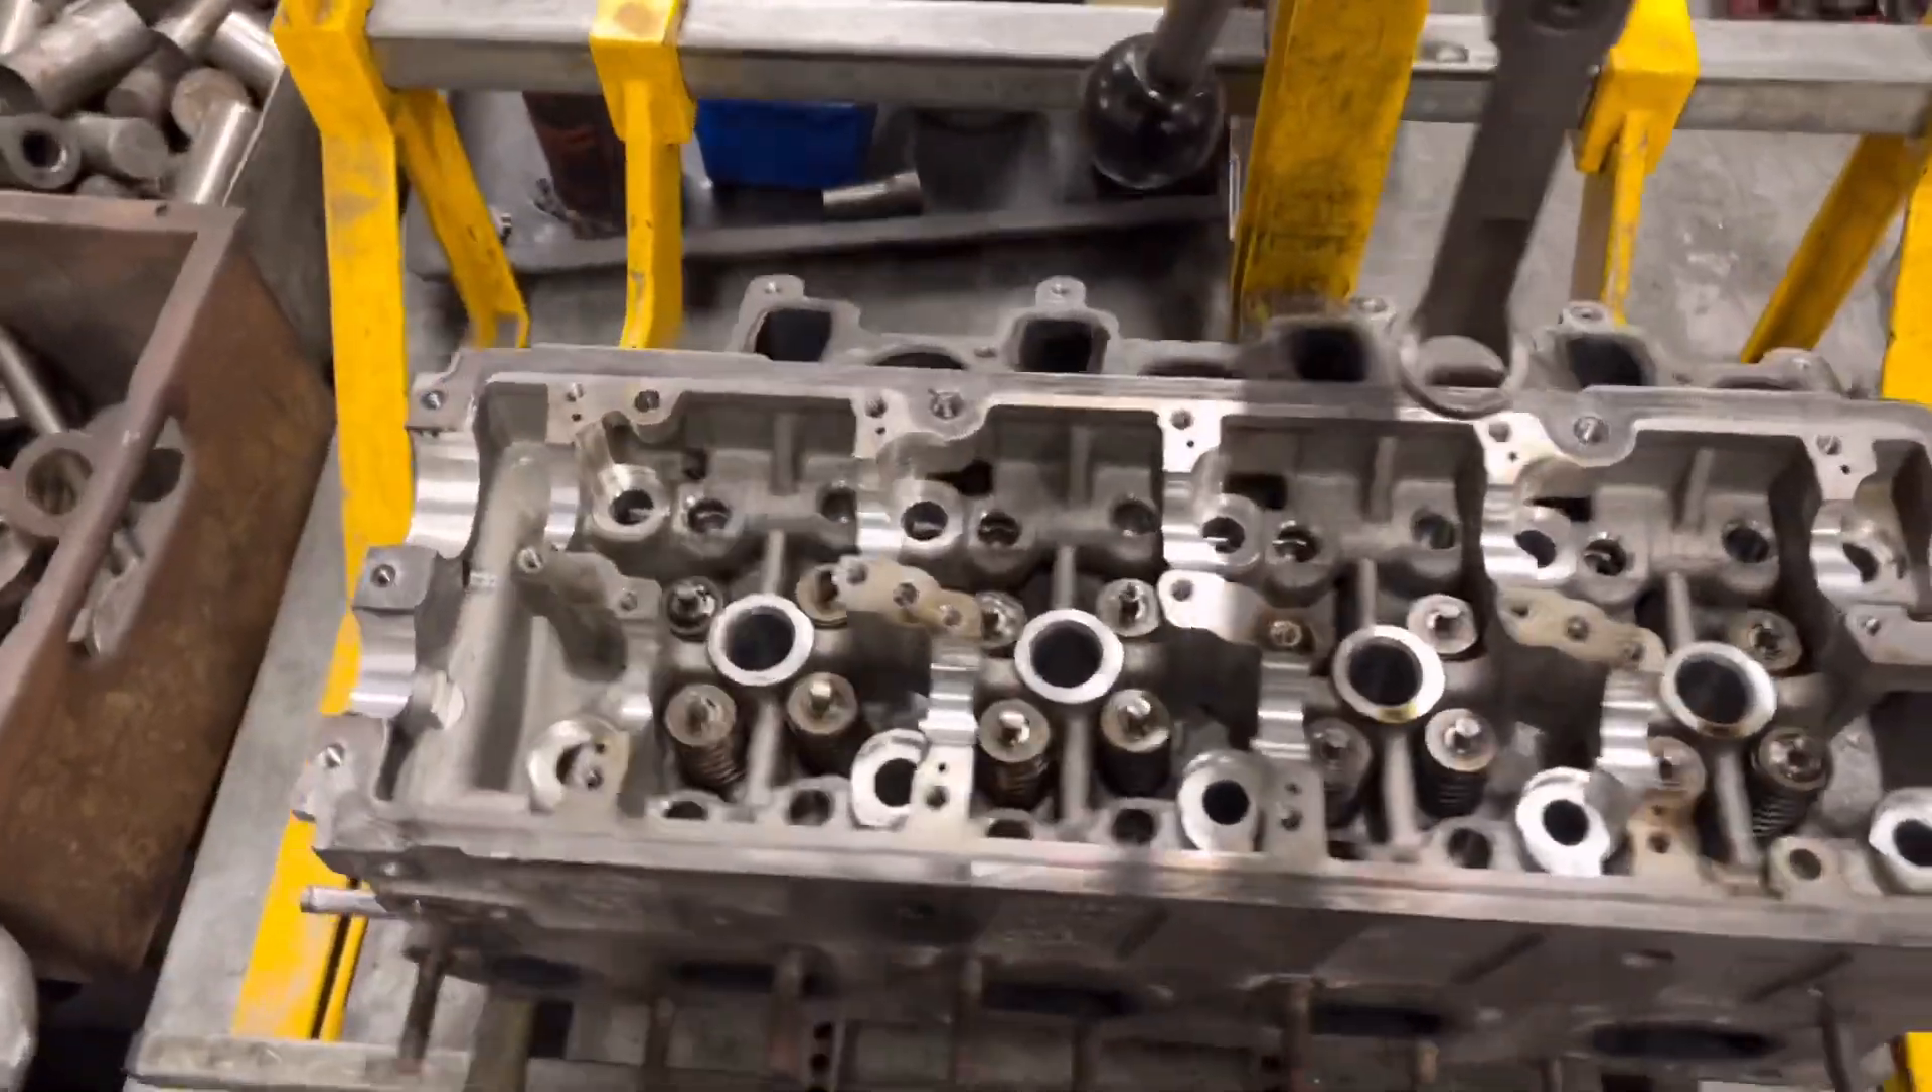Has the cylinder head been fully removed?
Yes.